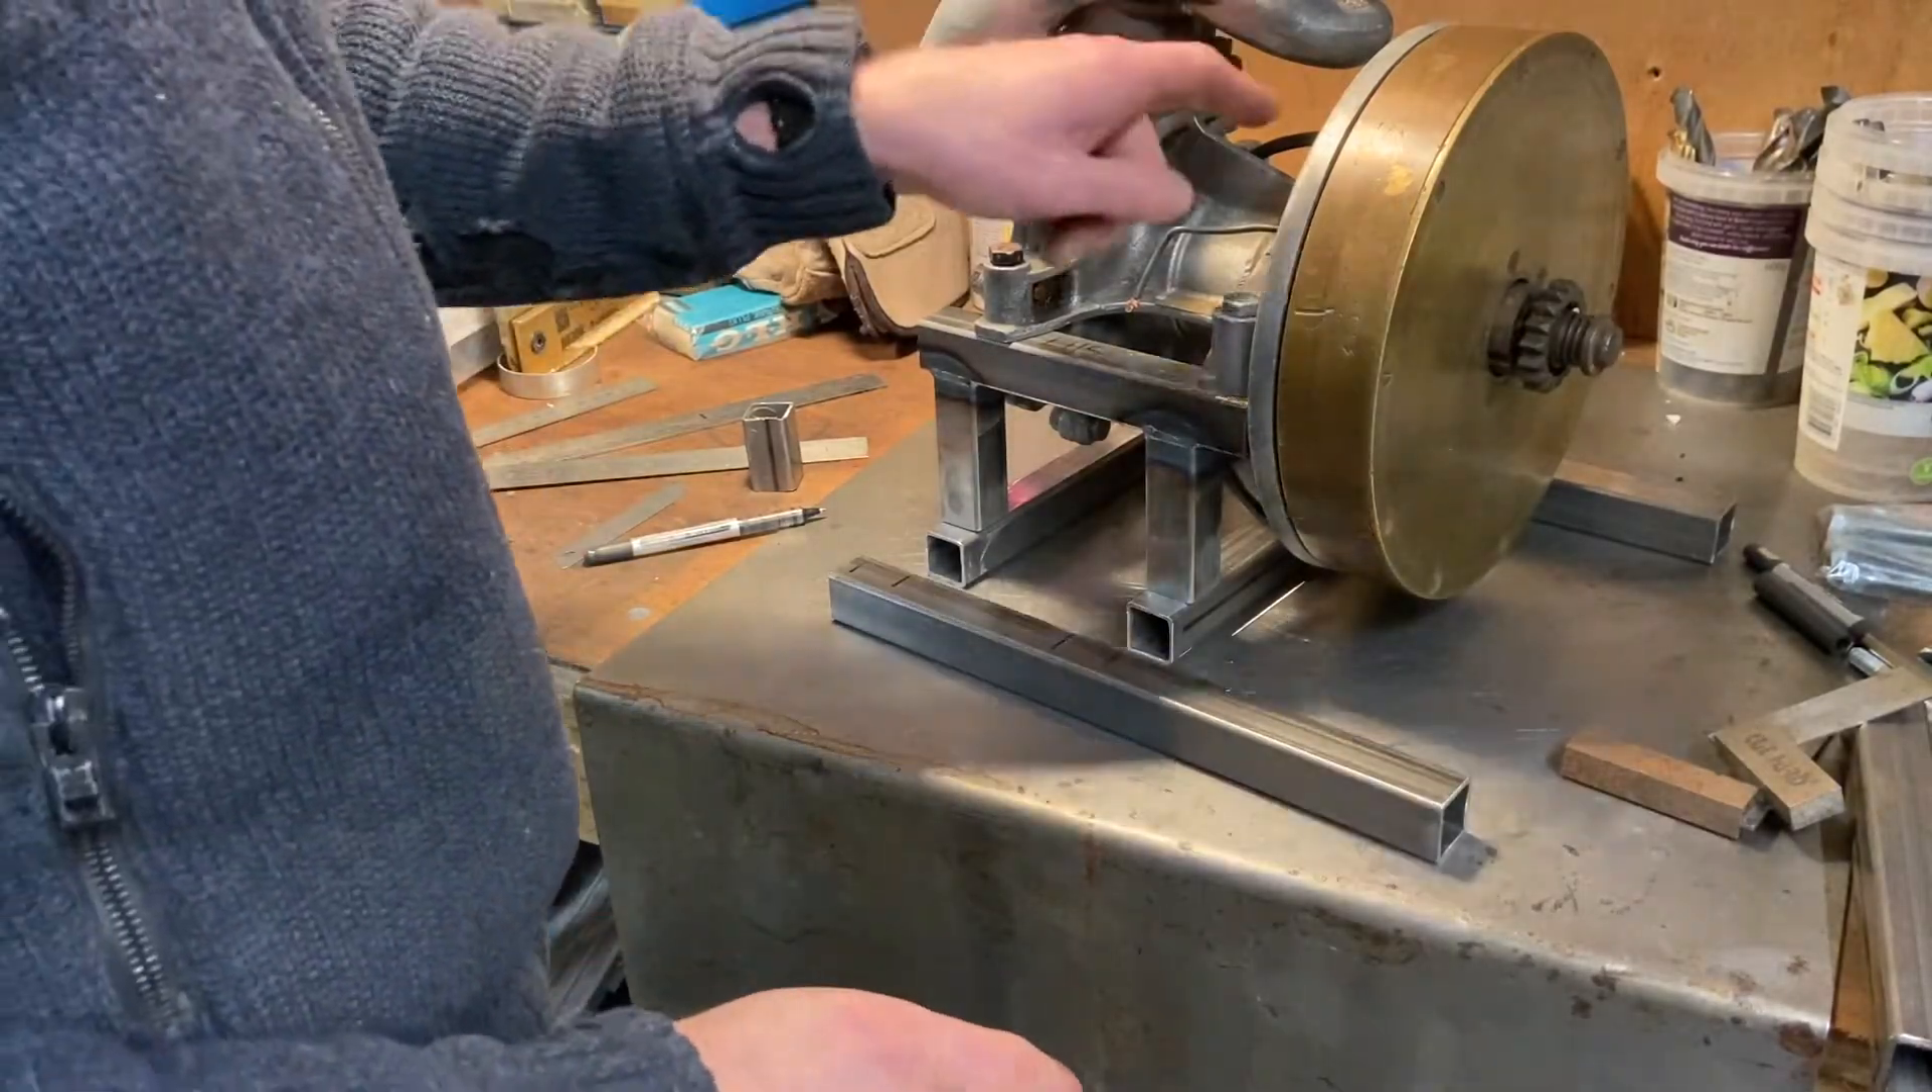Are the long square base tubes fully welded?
No.